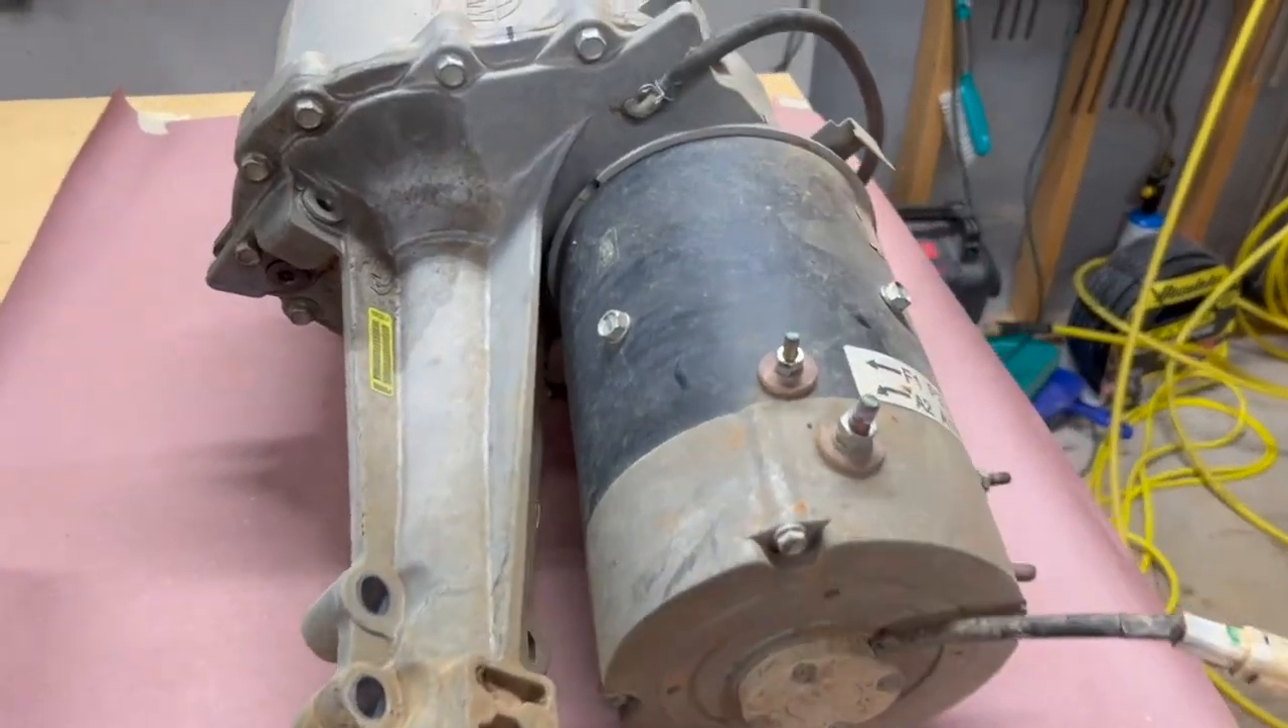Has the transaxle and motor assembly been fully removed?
Yes.